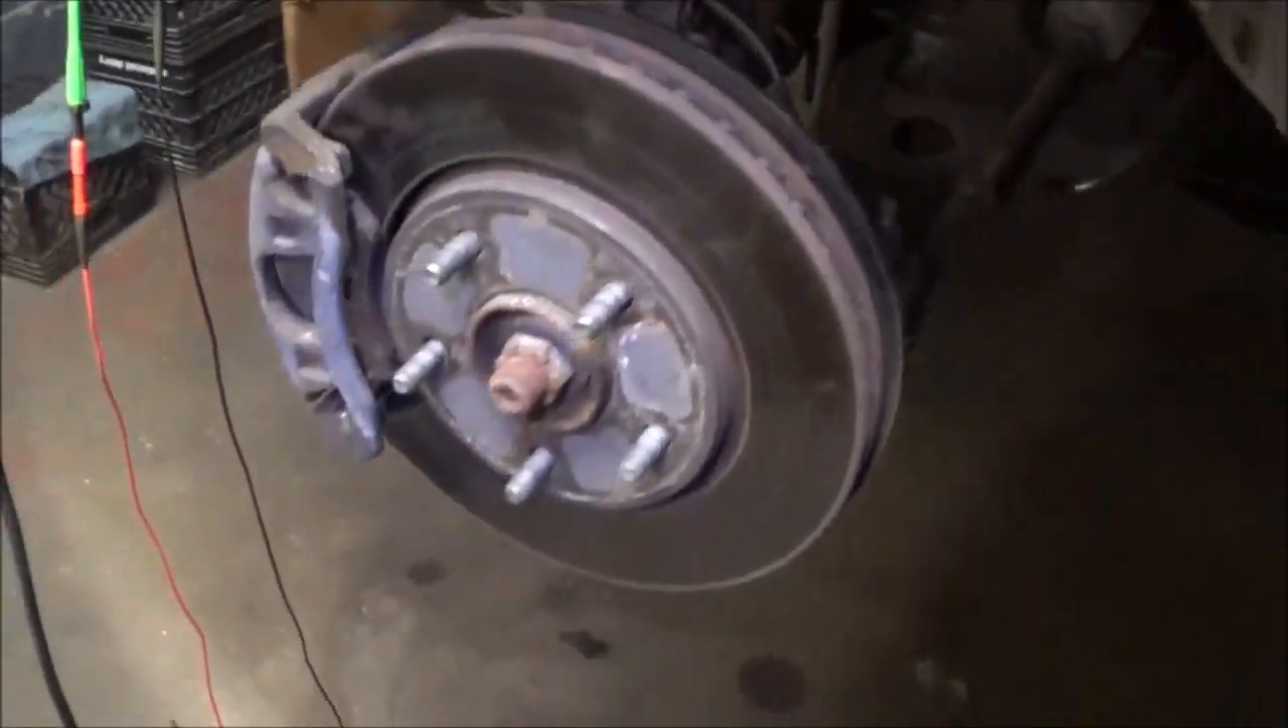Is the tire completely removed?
Yes.